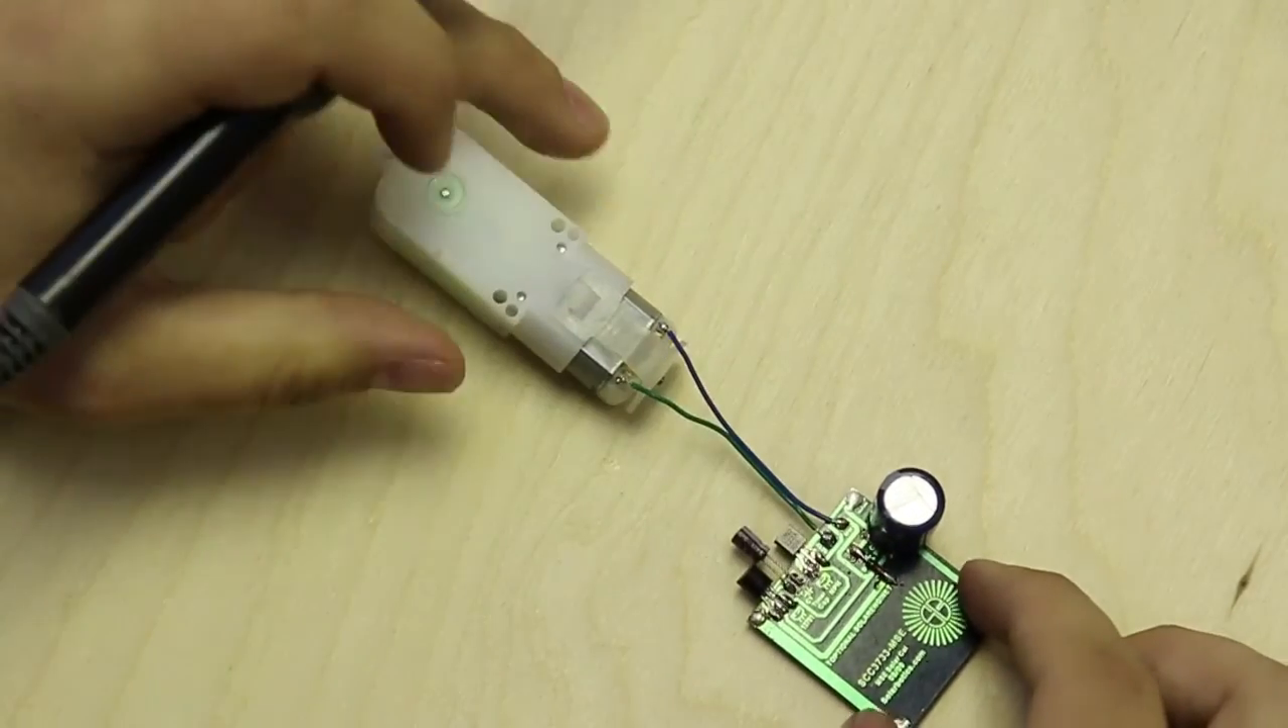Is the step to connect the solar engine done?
Yes.